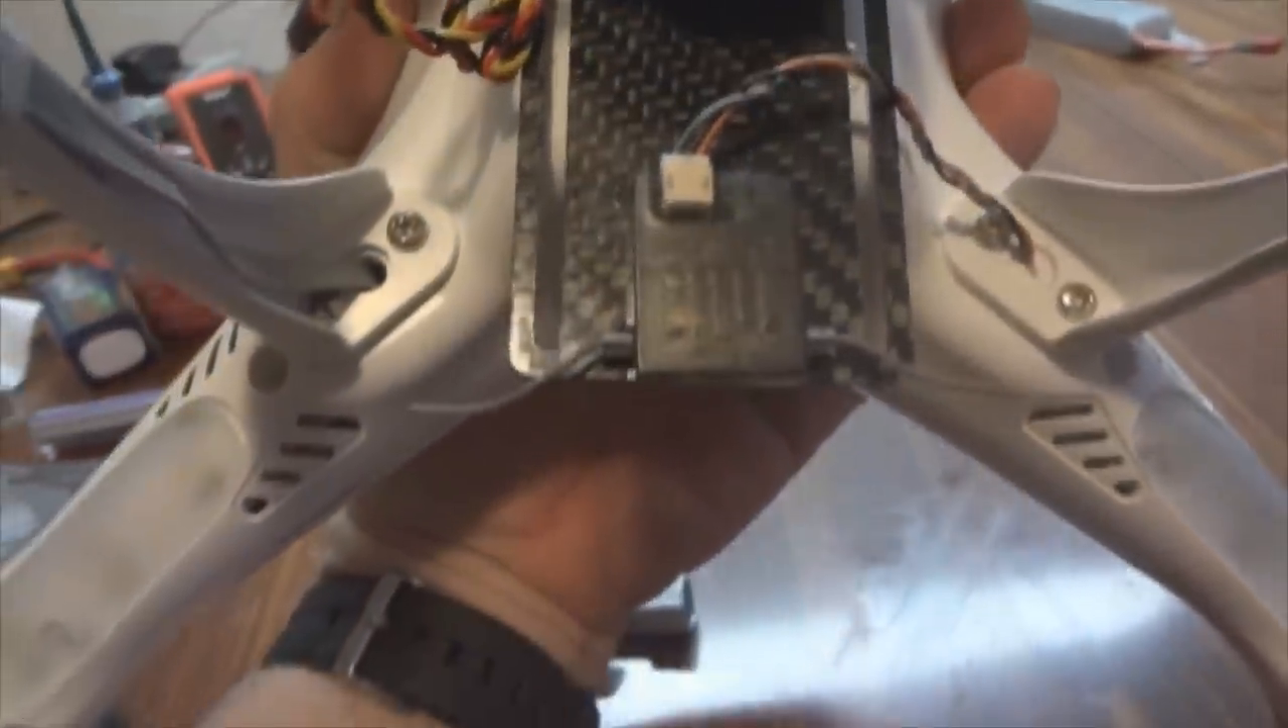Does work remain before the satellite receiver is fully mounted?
No.